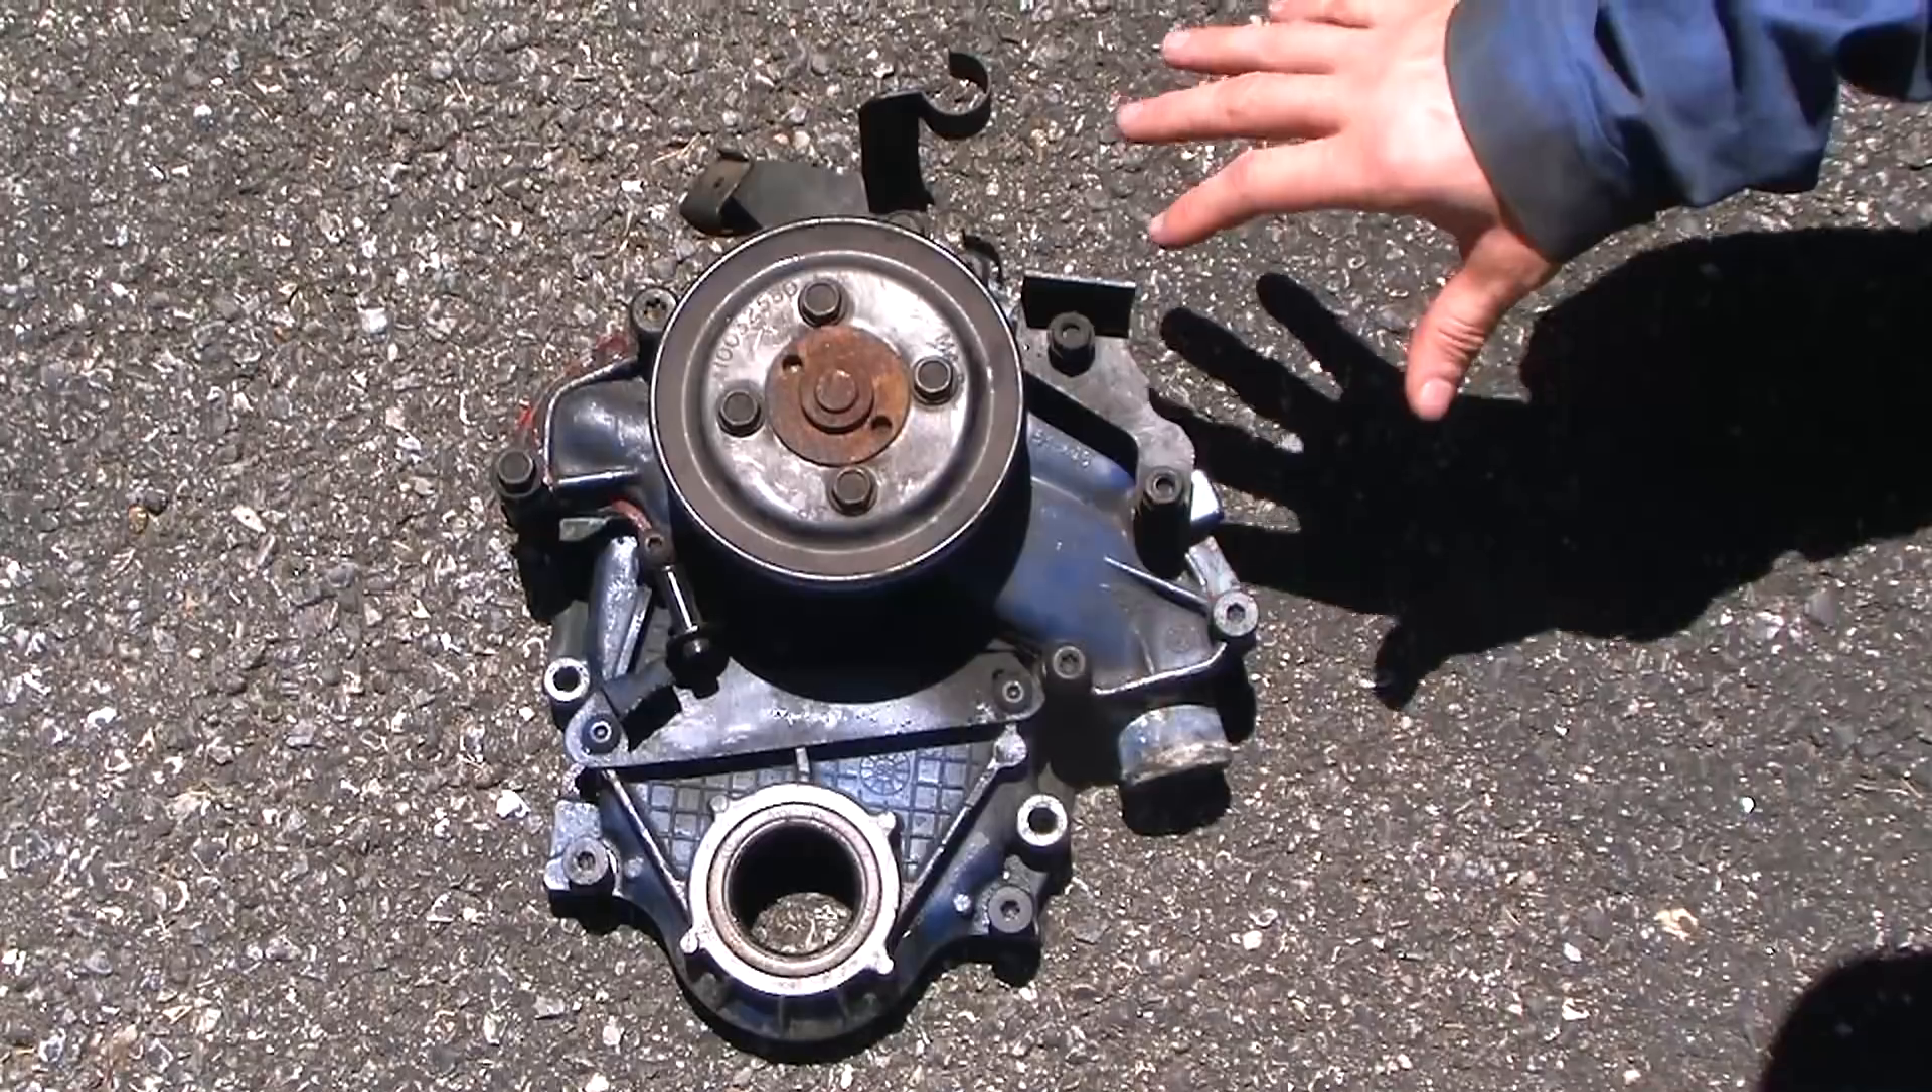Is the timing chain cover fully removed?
Yes.